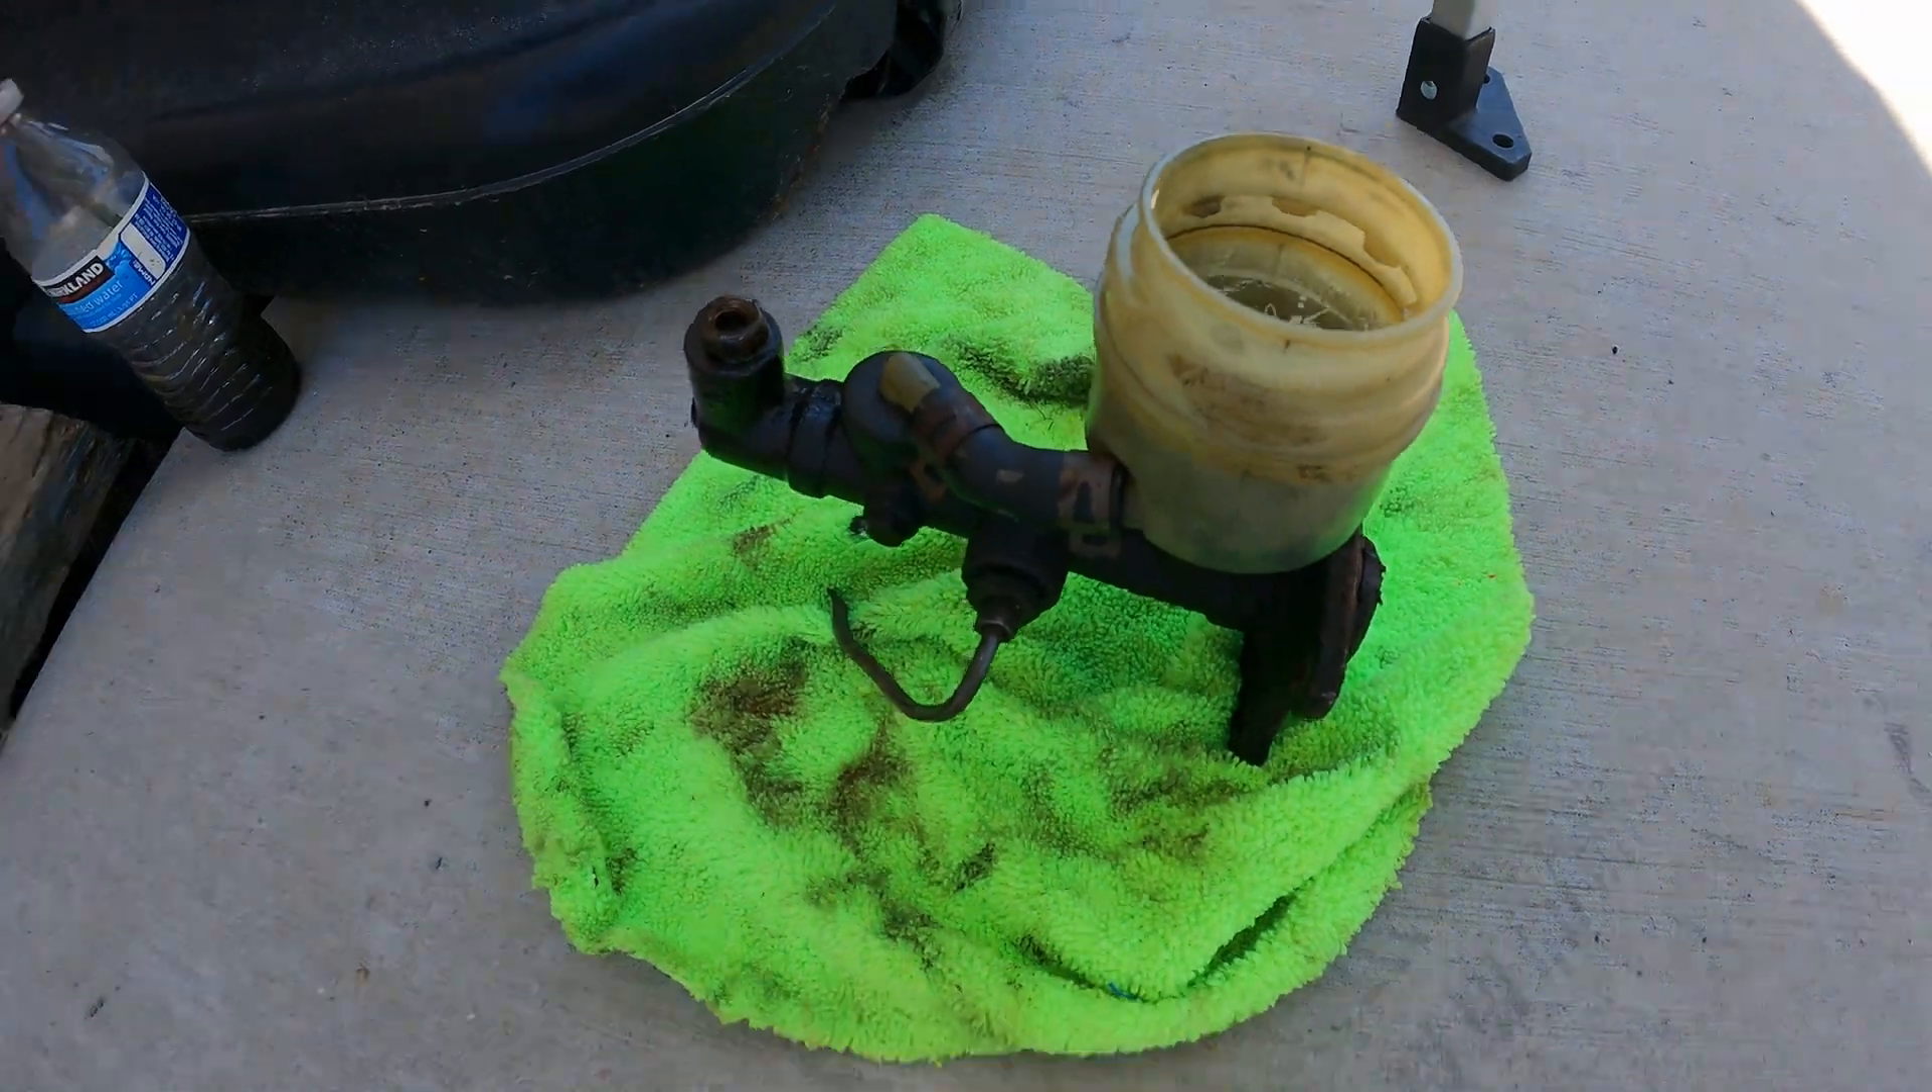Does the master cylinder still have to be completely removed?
No.